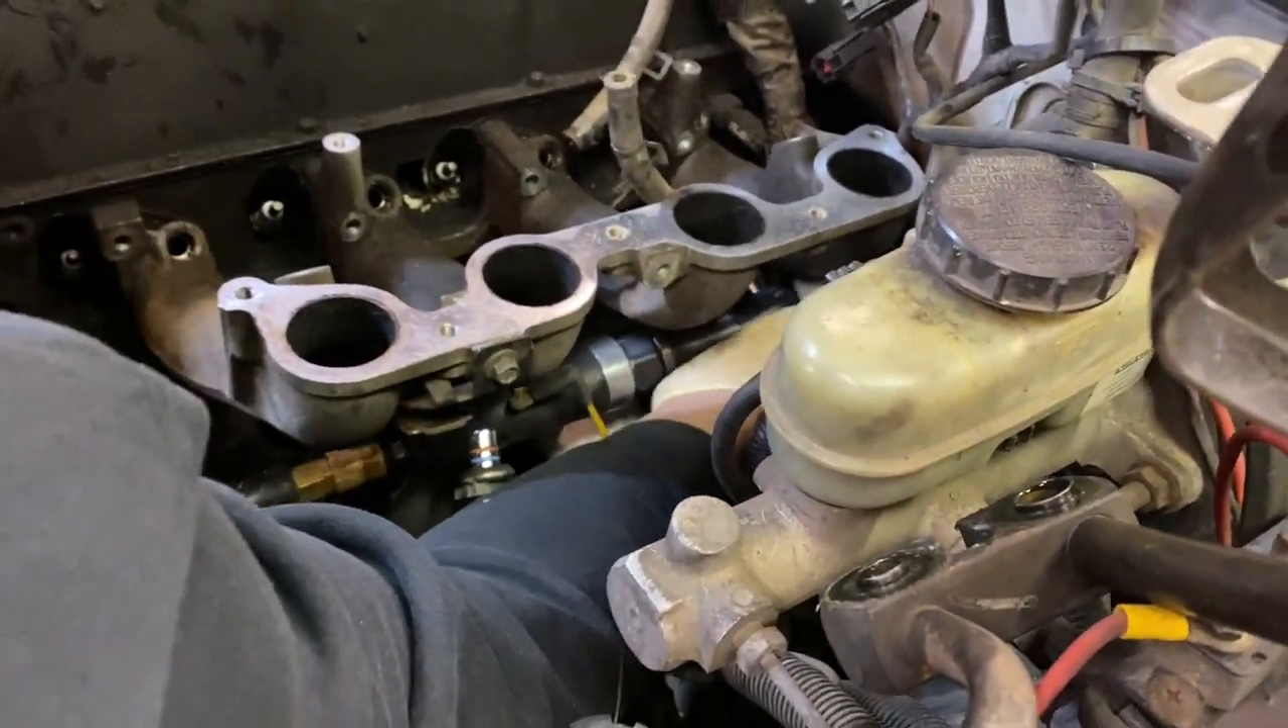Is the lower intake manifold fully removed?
No.